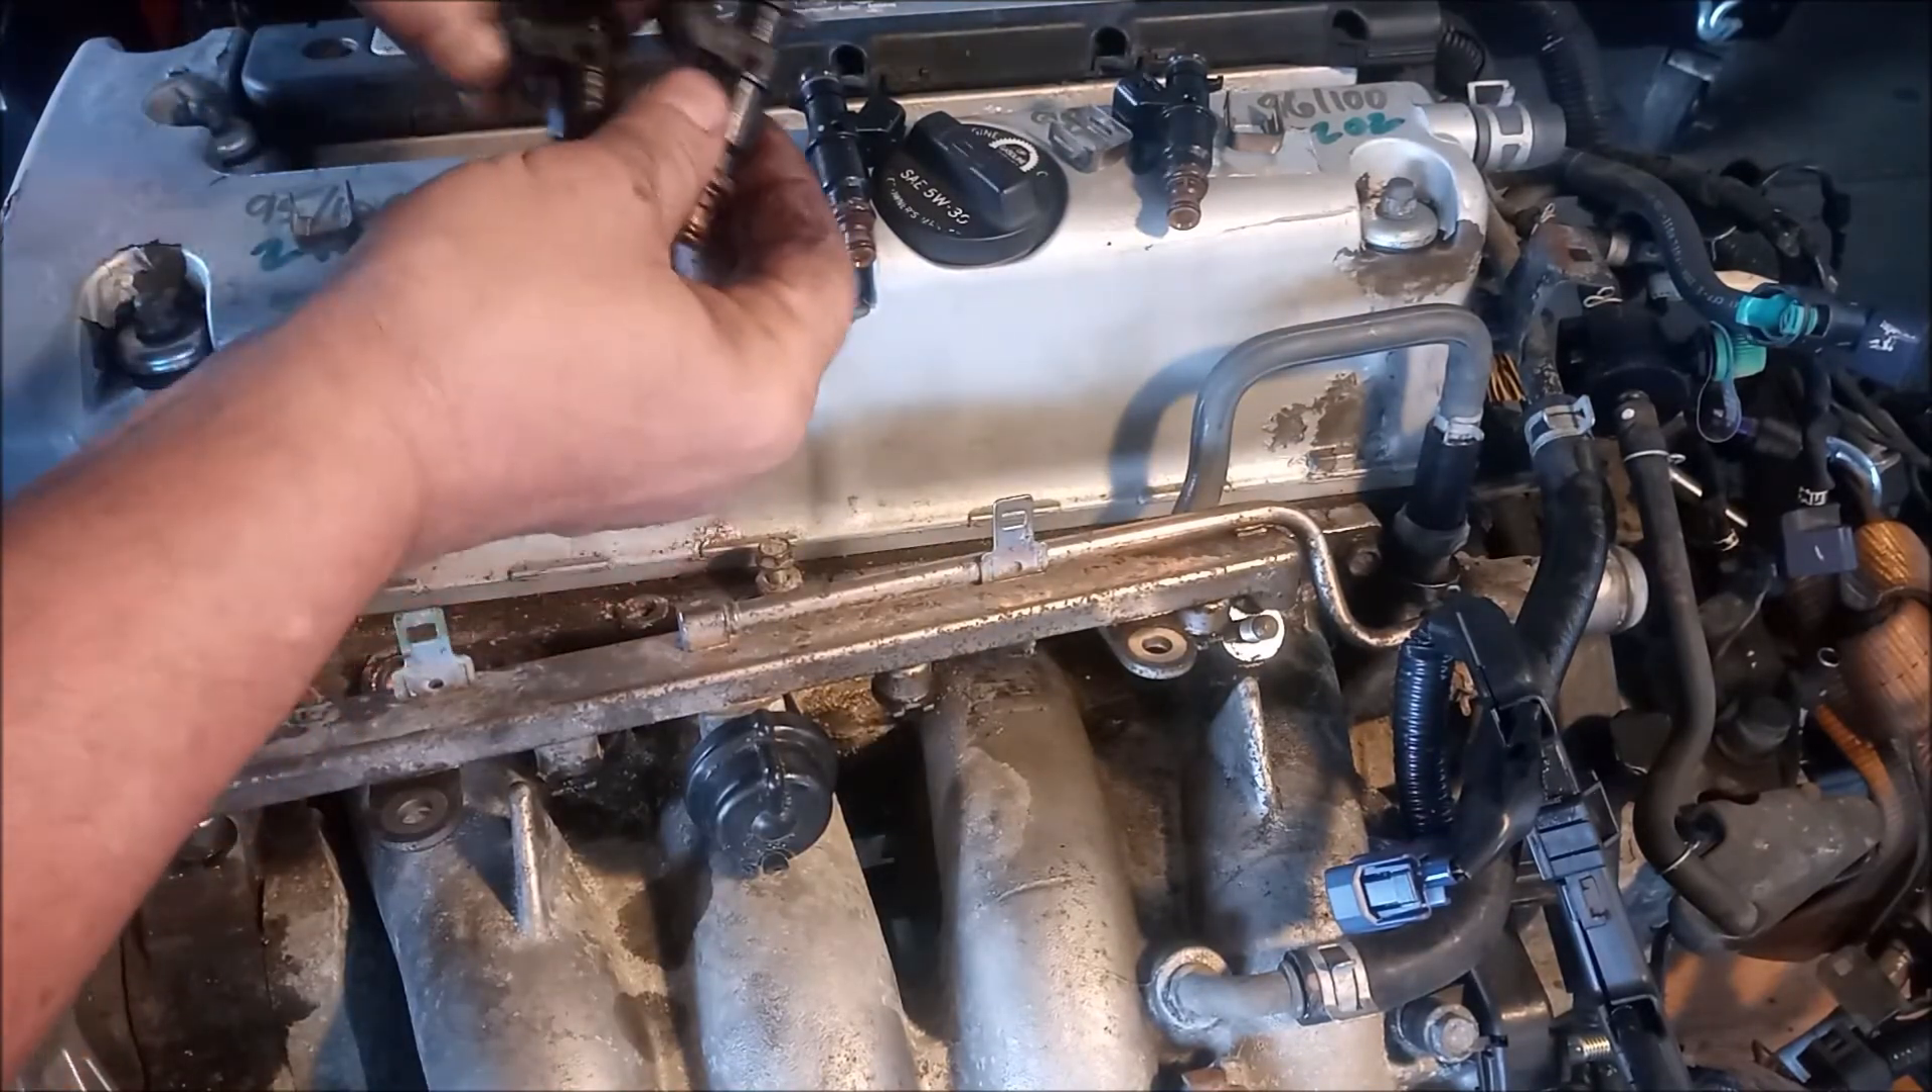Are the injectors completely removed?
Yes.